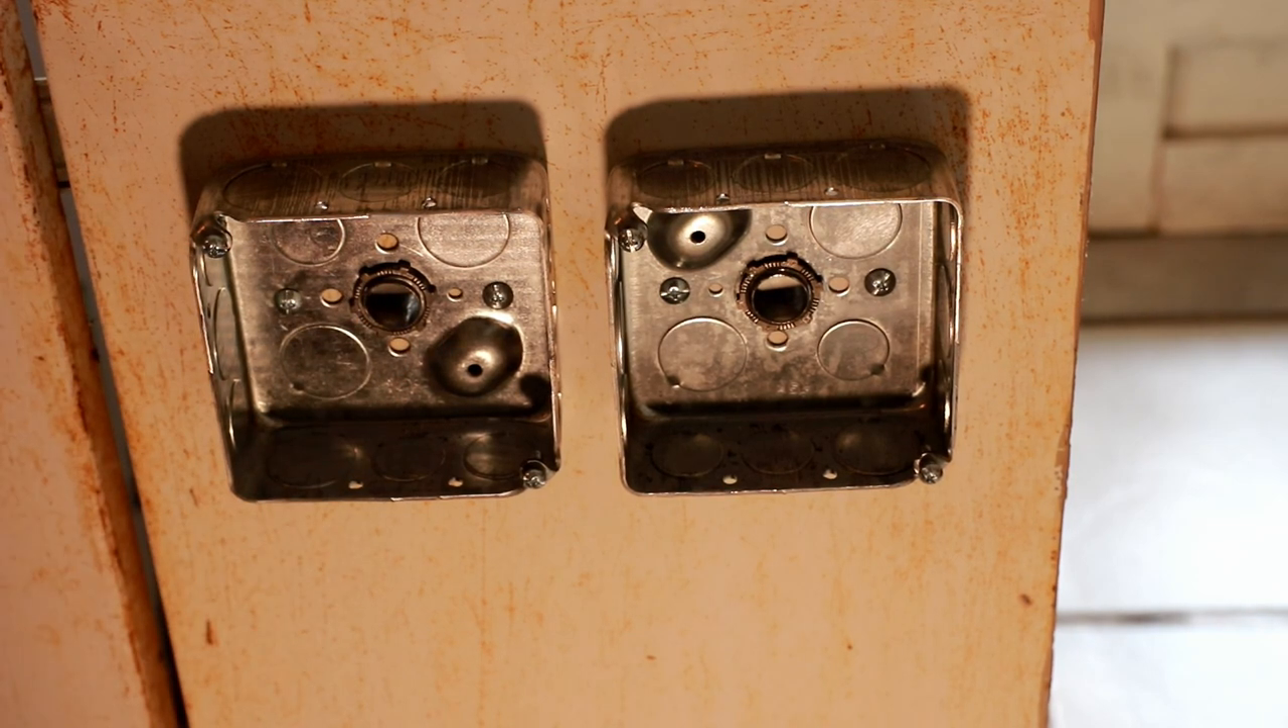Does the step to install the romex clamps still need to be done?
No.